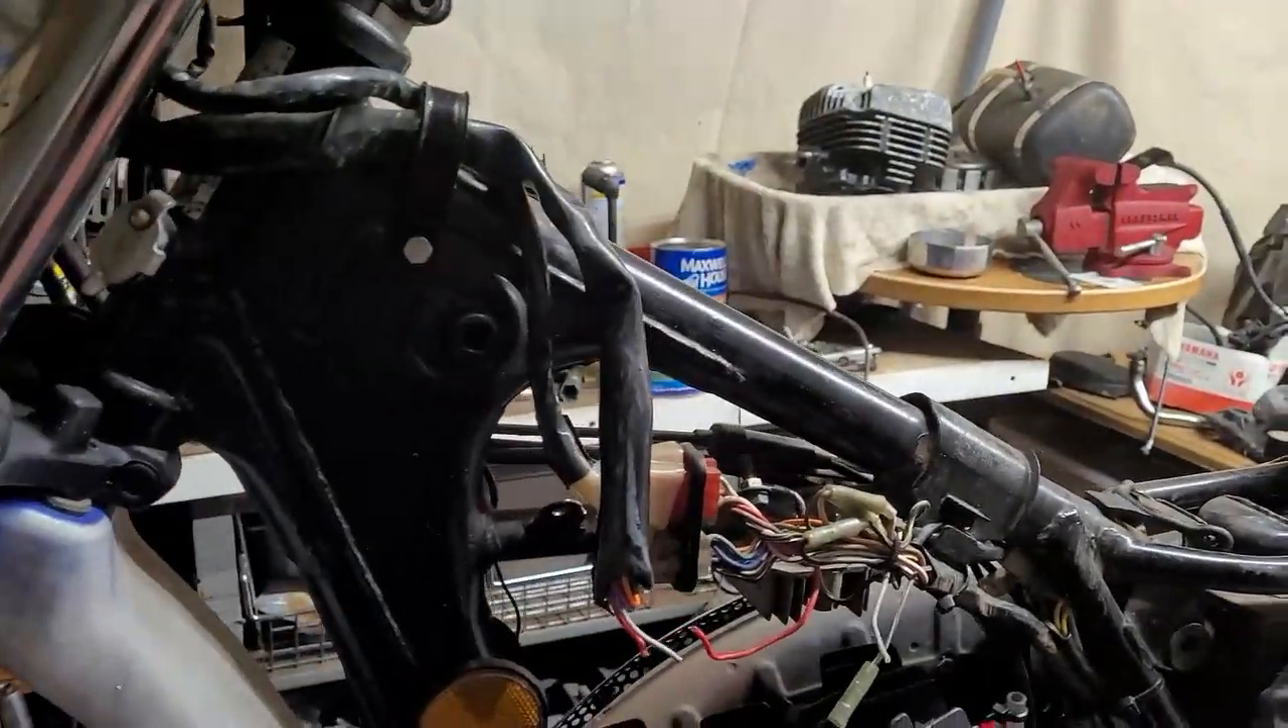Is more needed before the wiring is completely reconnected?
Yes.